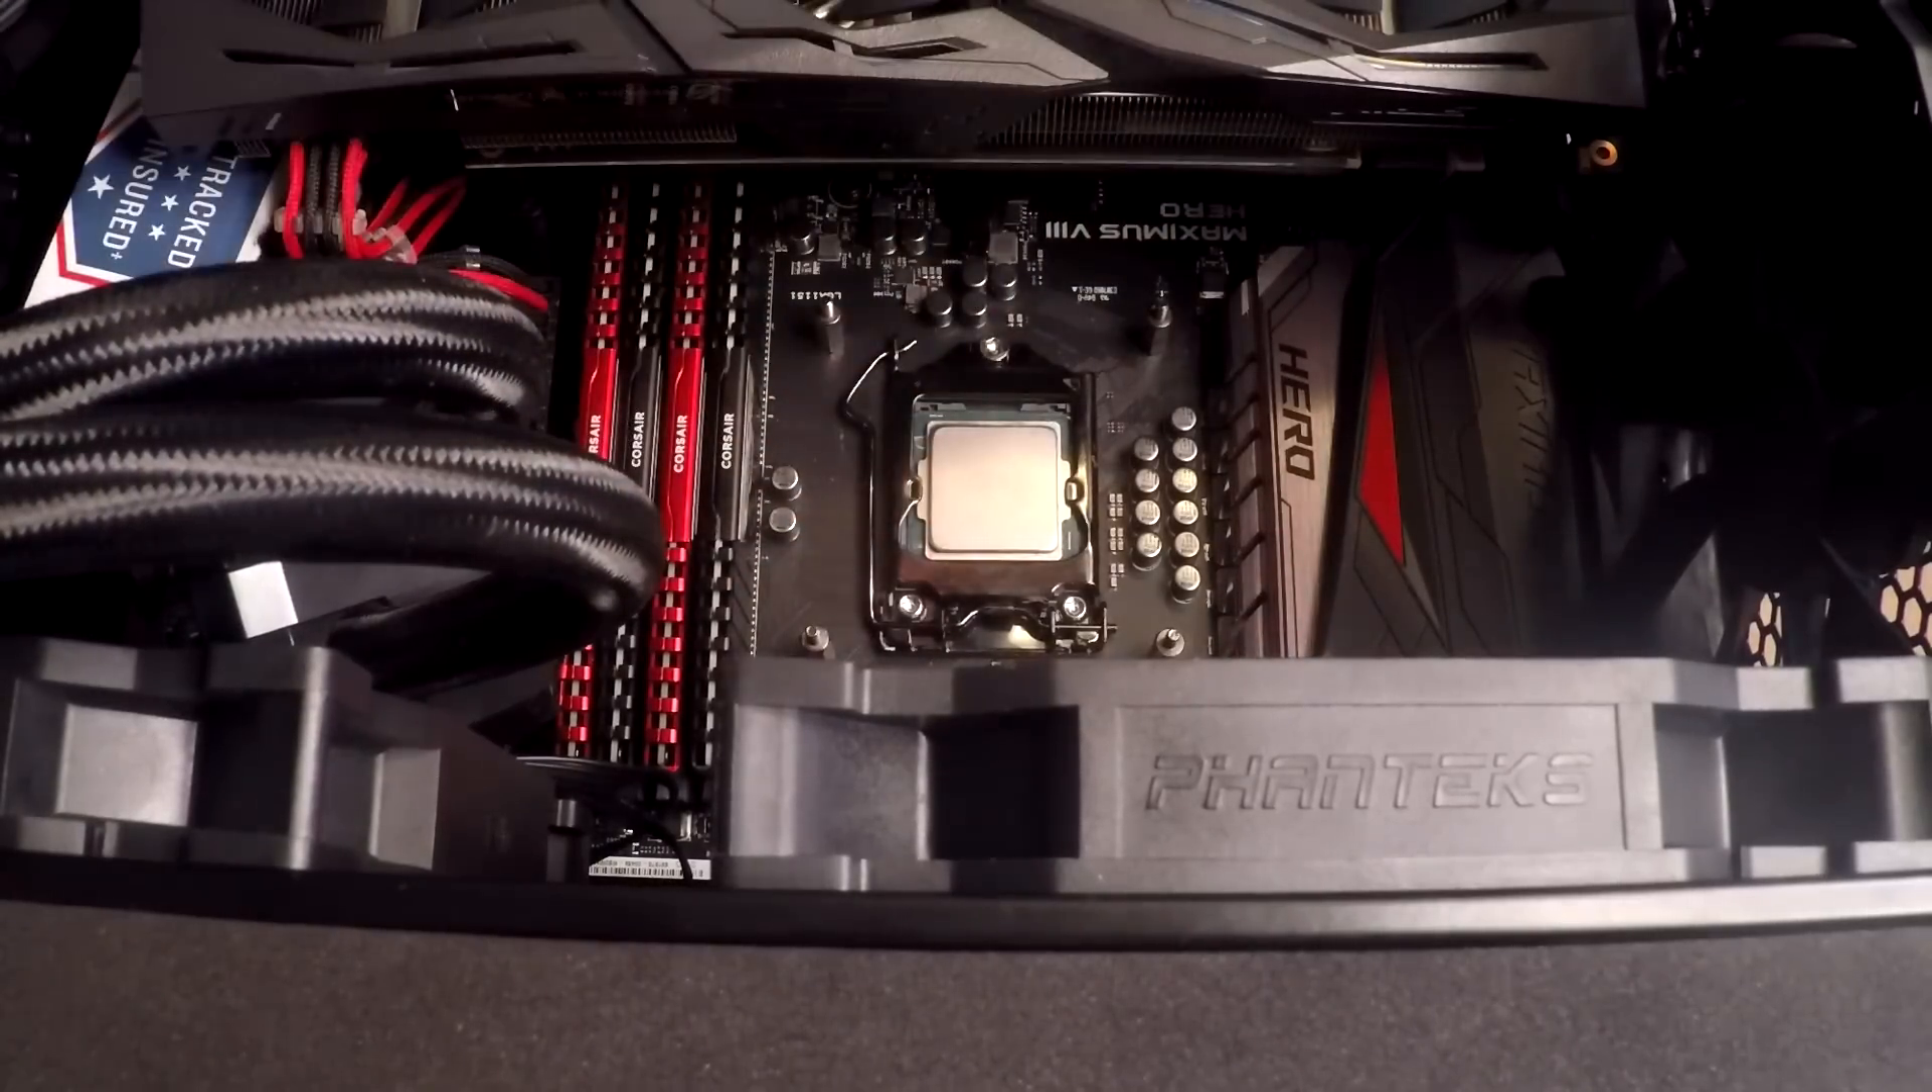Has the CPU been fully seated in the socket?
Yes.